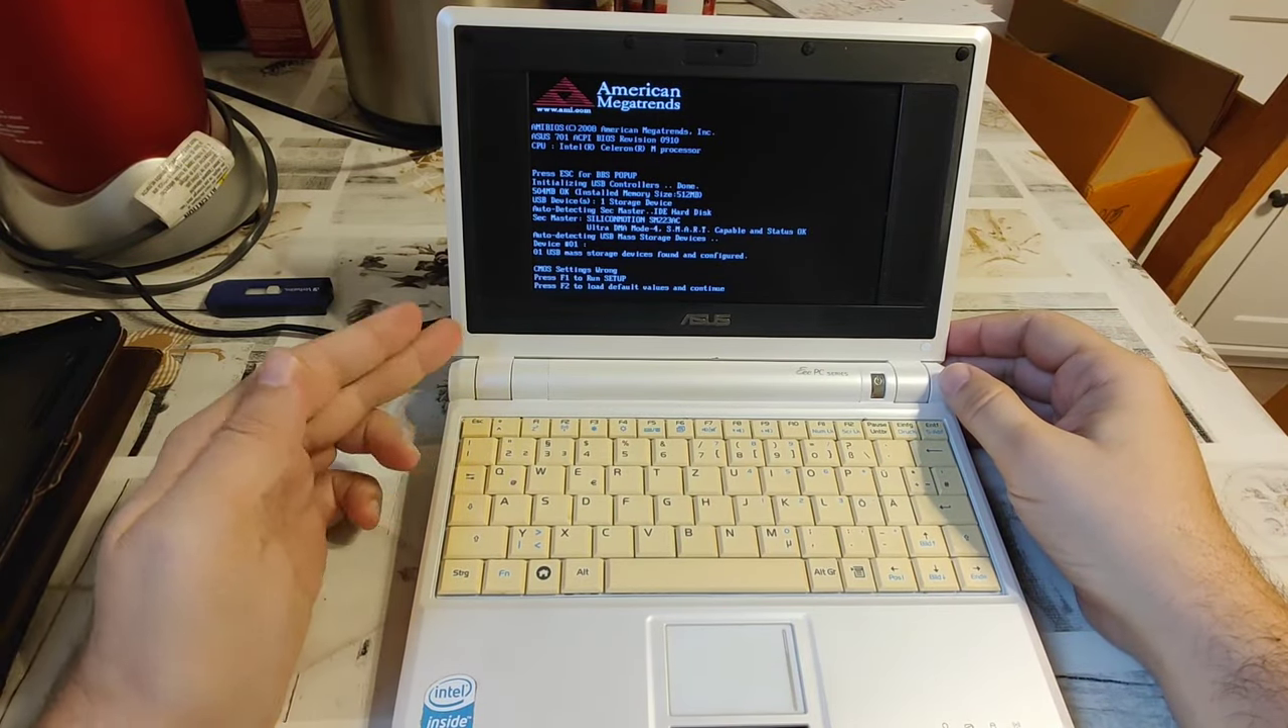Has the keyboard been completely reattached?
Yes.